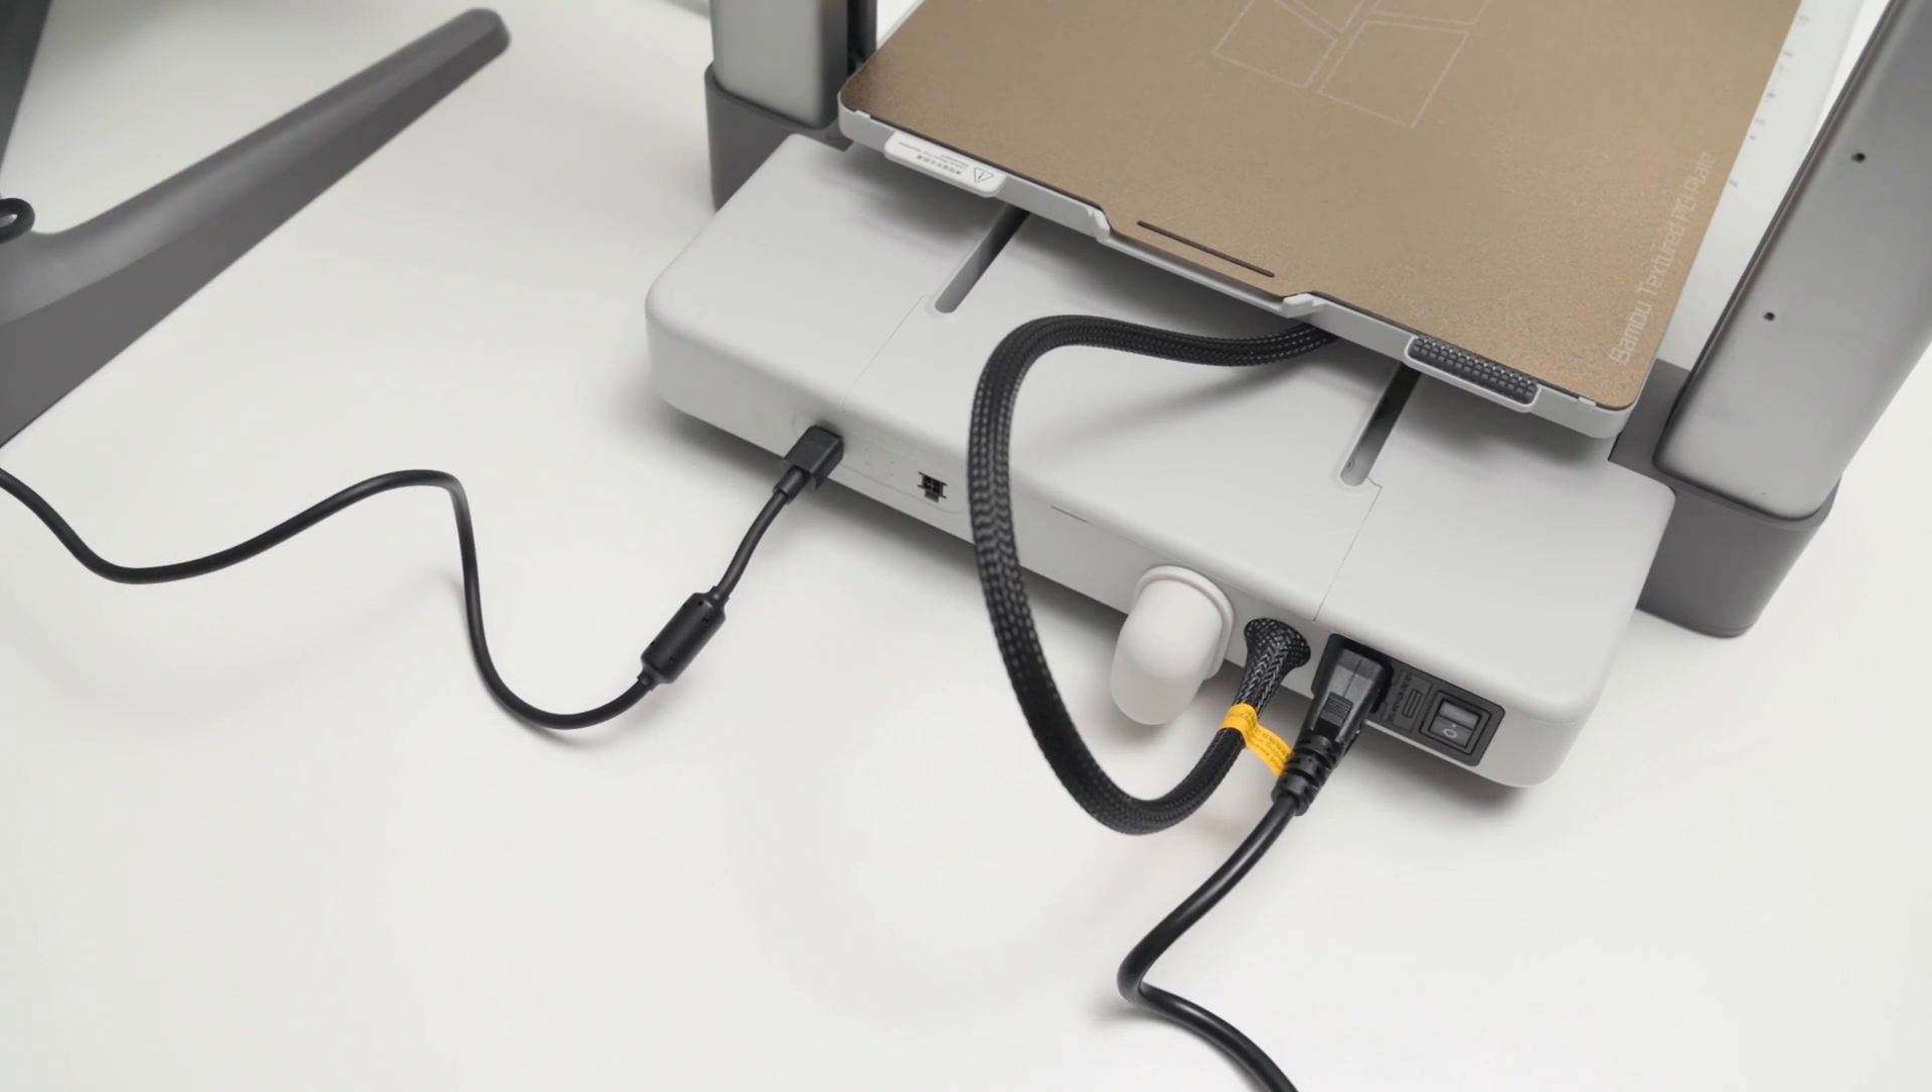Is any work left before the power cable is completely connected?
No.